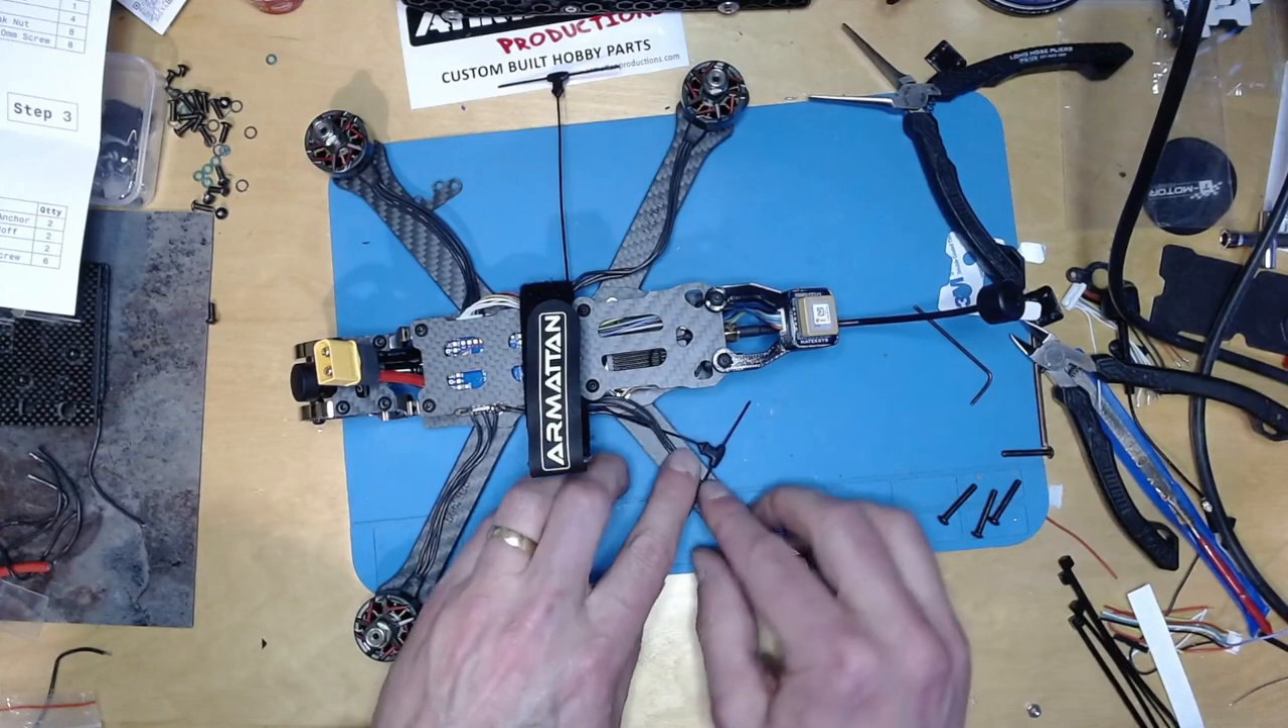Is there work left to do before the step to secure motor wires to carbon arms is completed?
Yes.